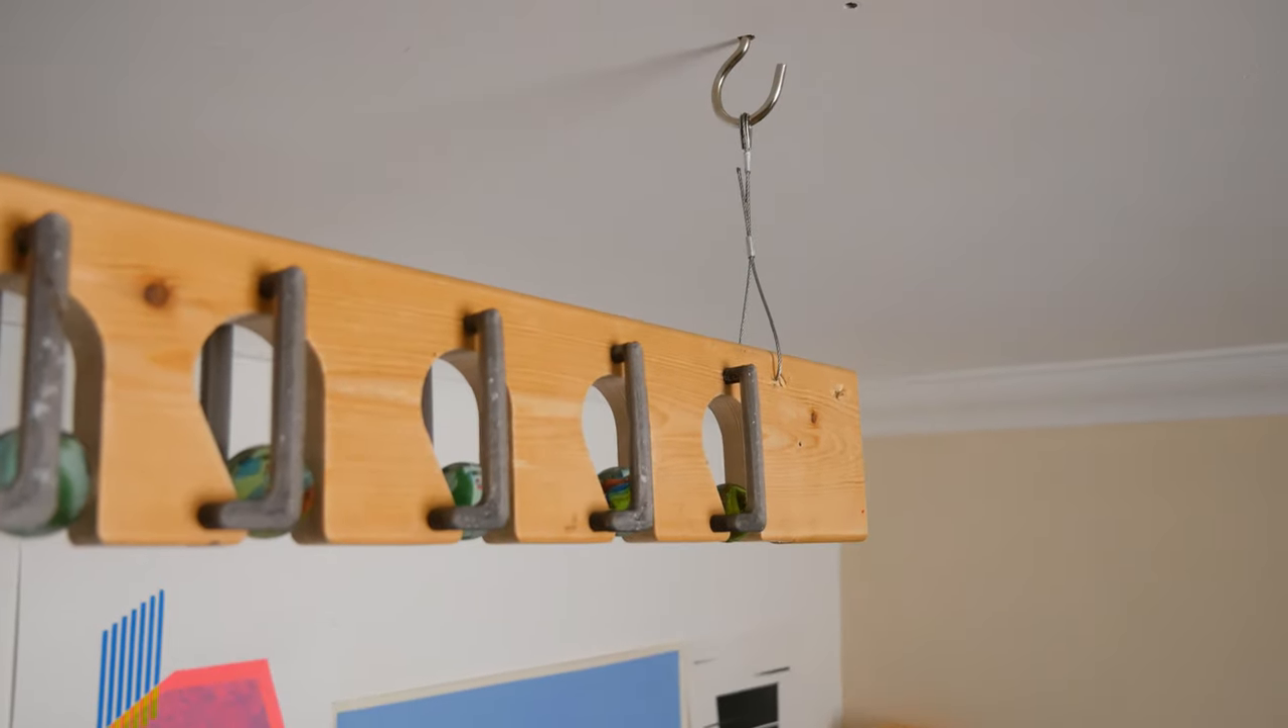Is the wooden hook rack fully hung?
Yes.